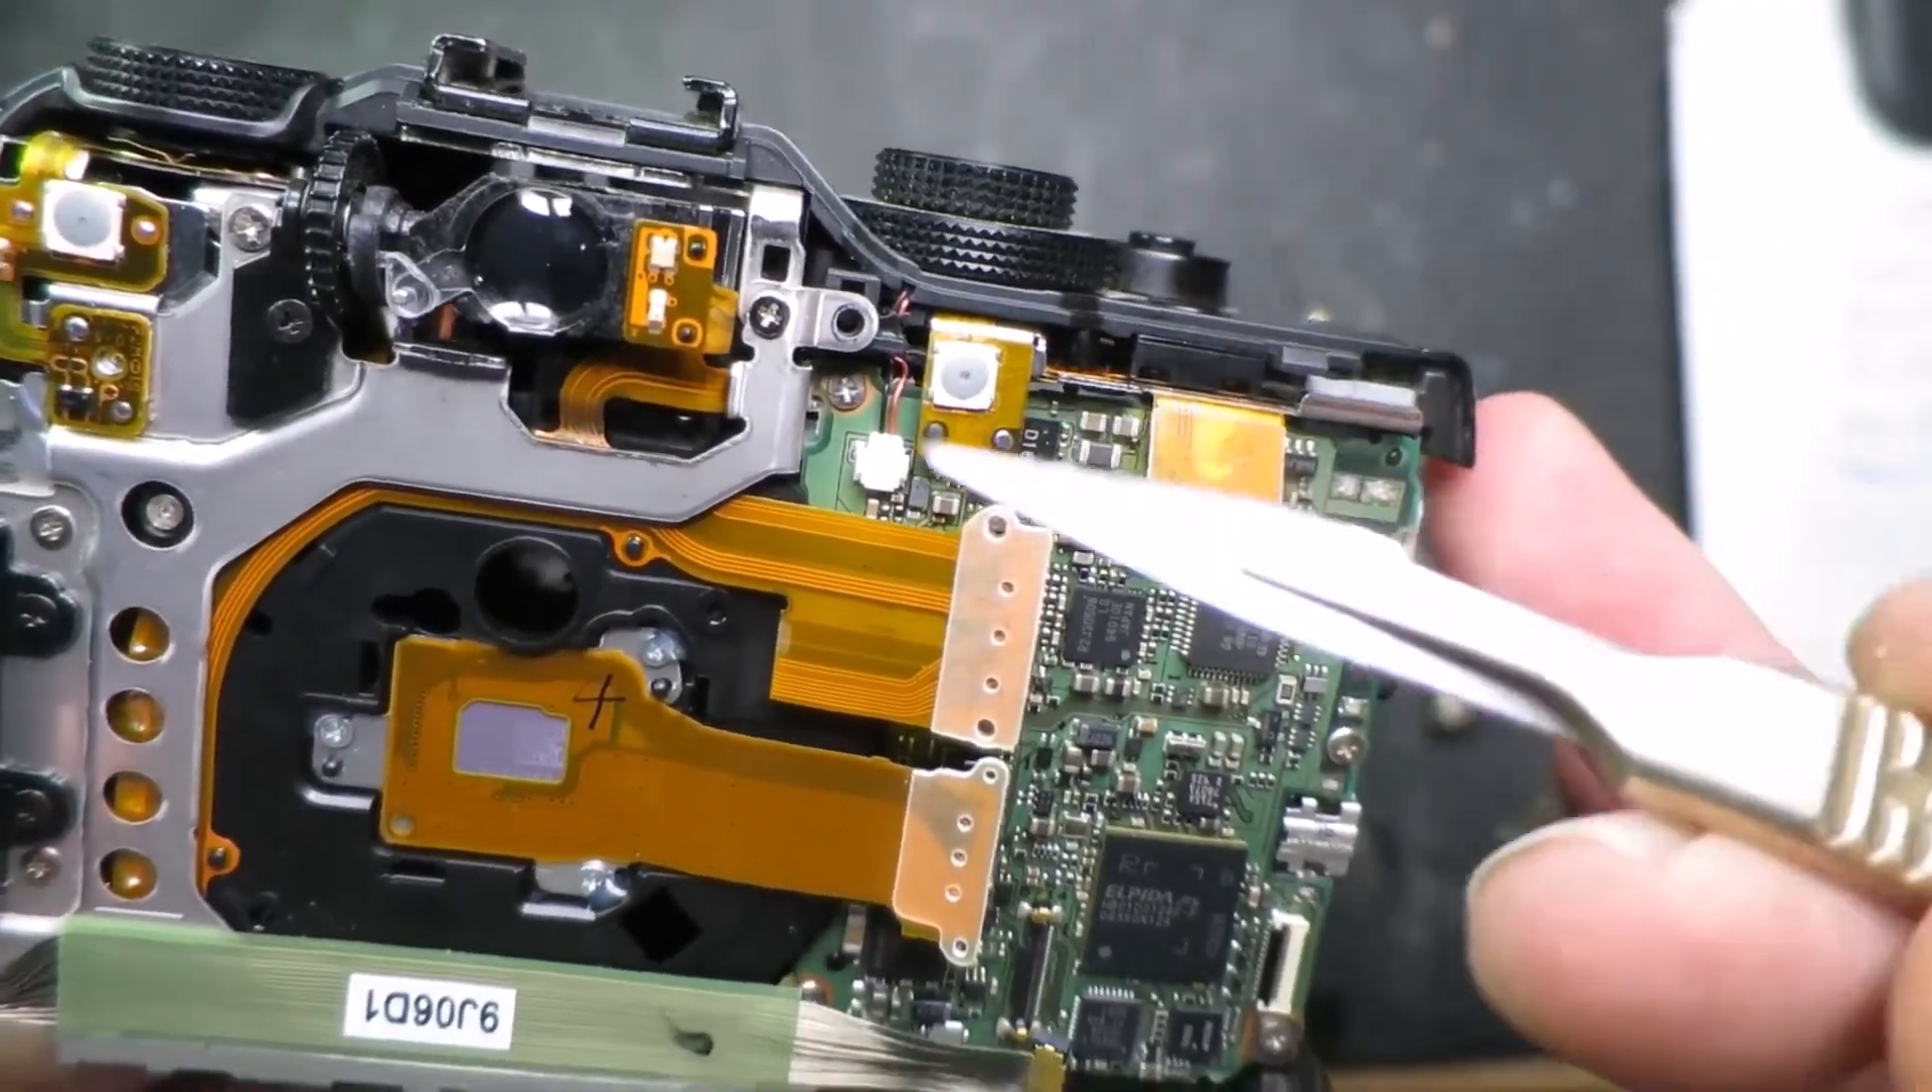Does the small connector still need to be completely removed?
Yes.